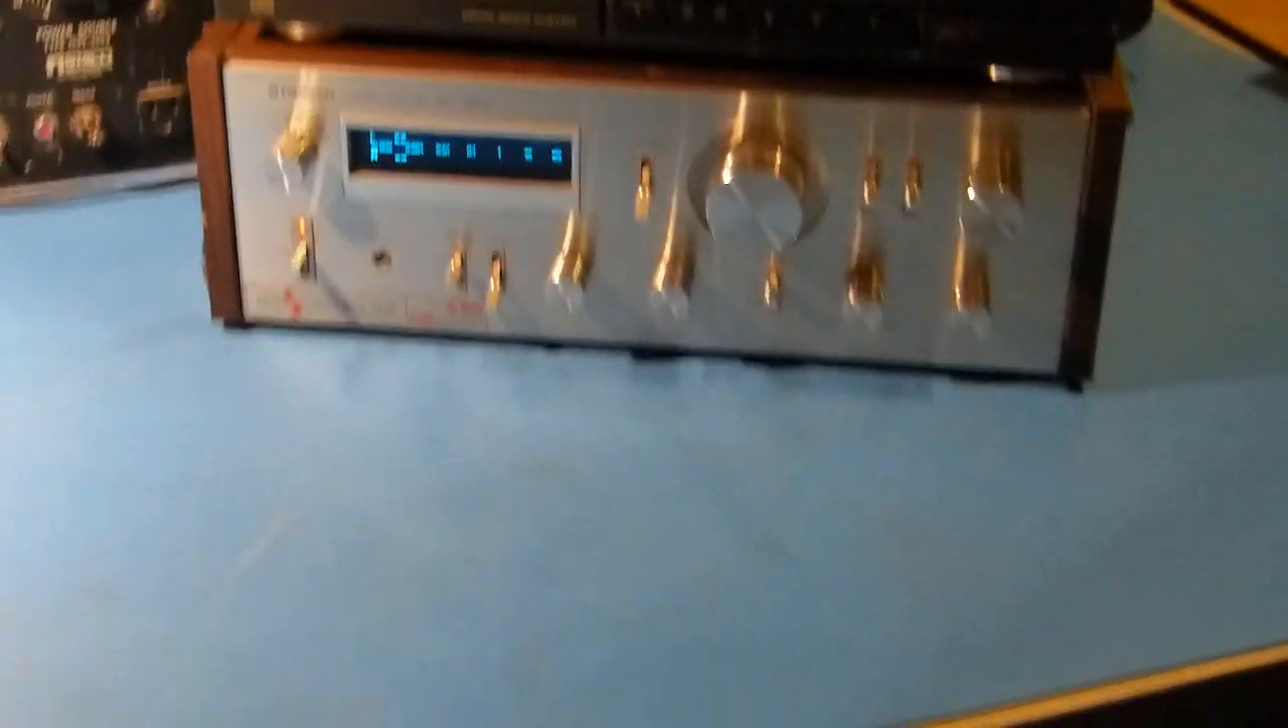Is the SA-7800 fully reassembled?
Yes.